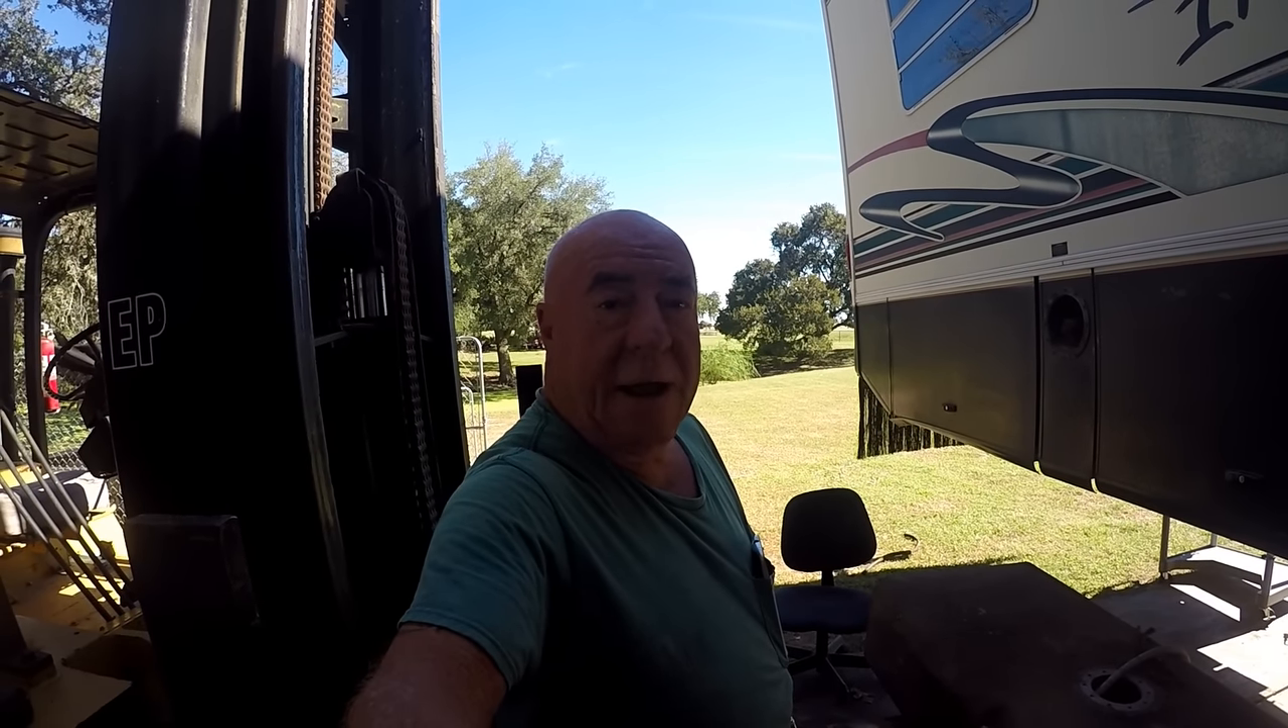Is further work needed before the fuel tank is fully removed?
No.